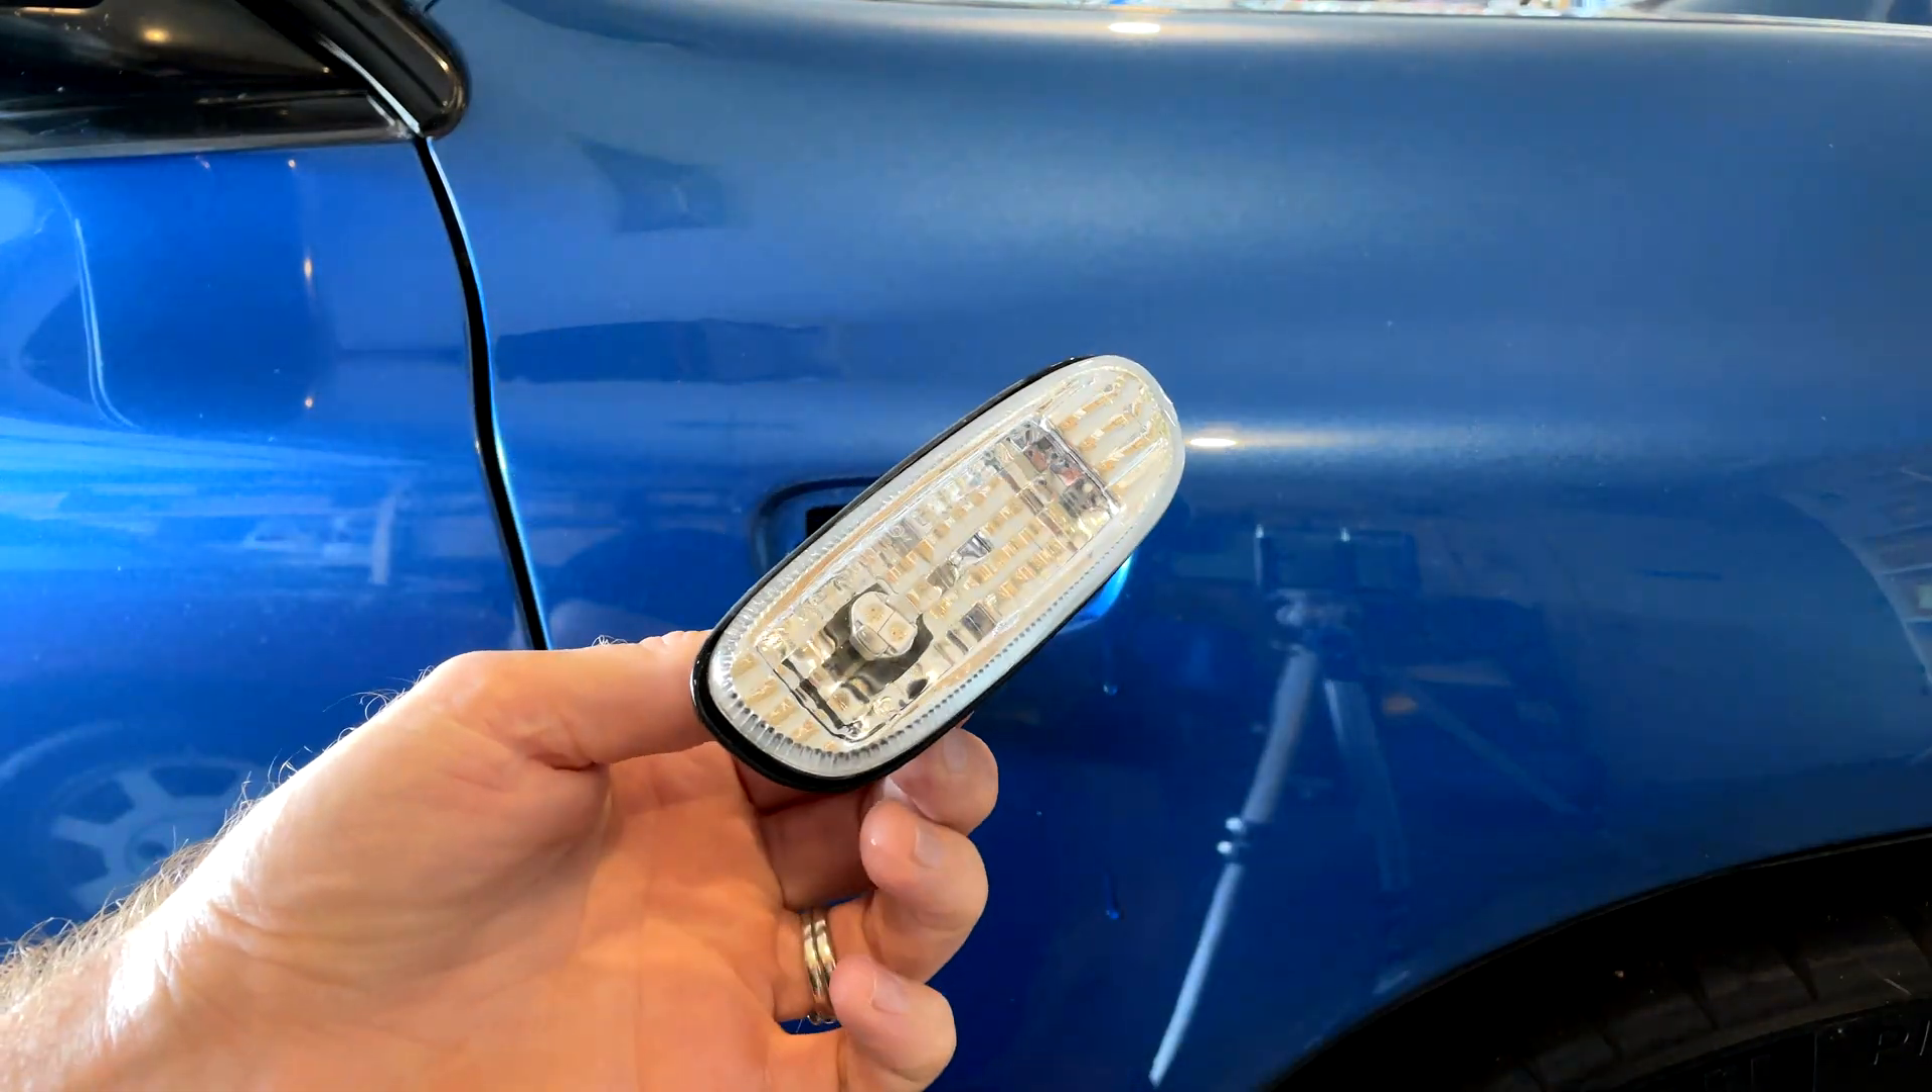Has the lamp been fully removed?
Yes.